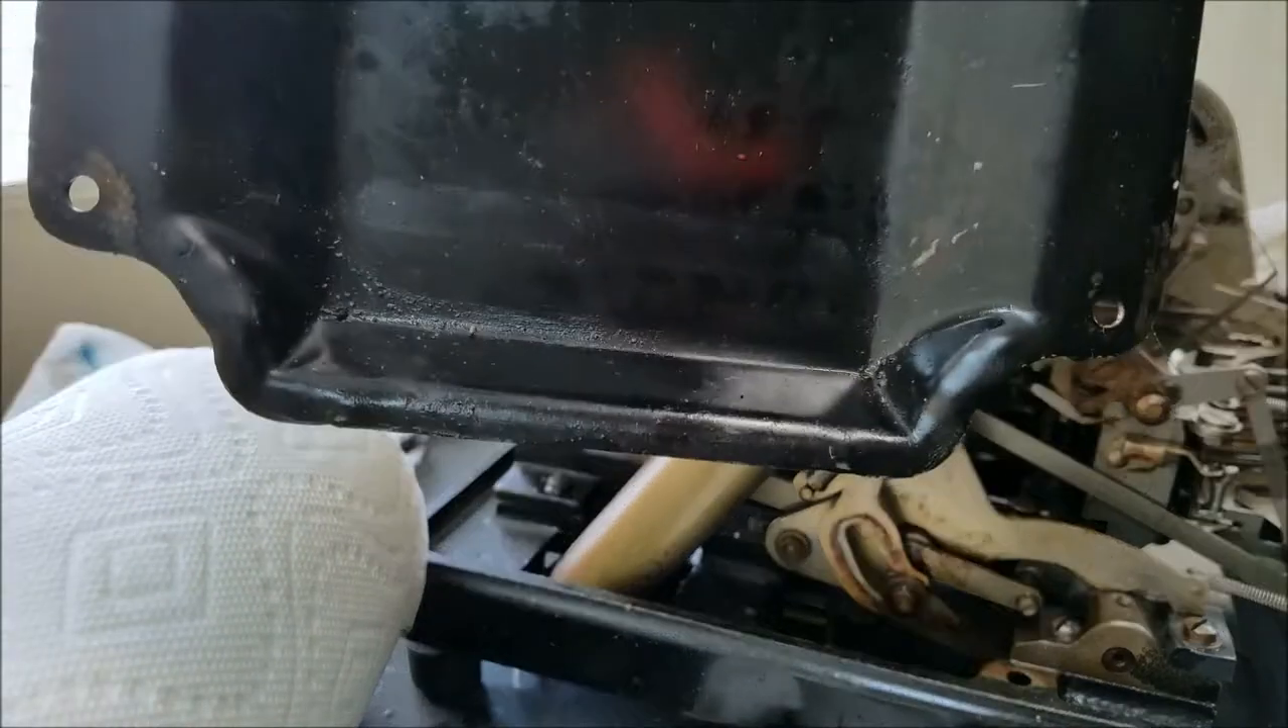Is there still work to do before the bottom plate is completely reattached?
Yes.